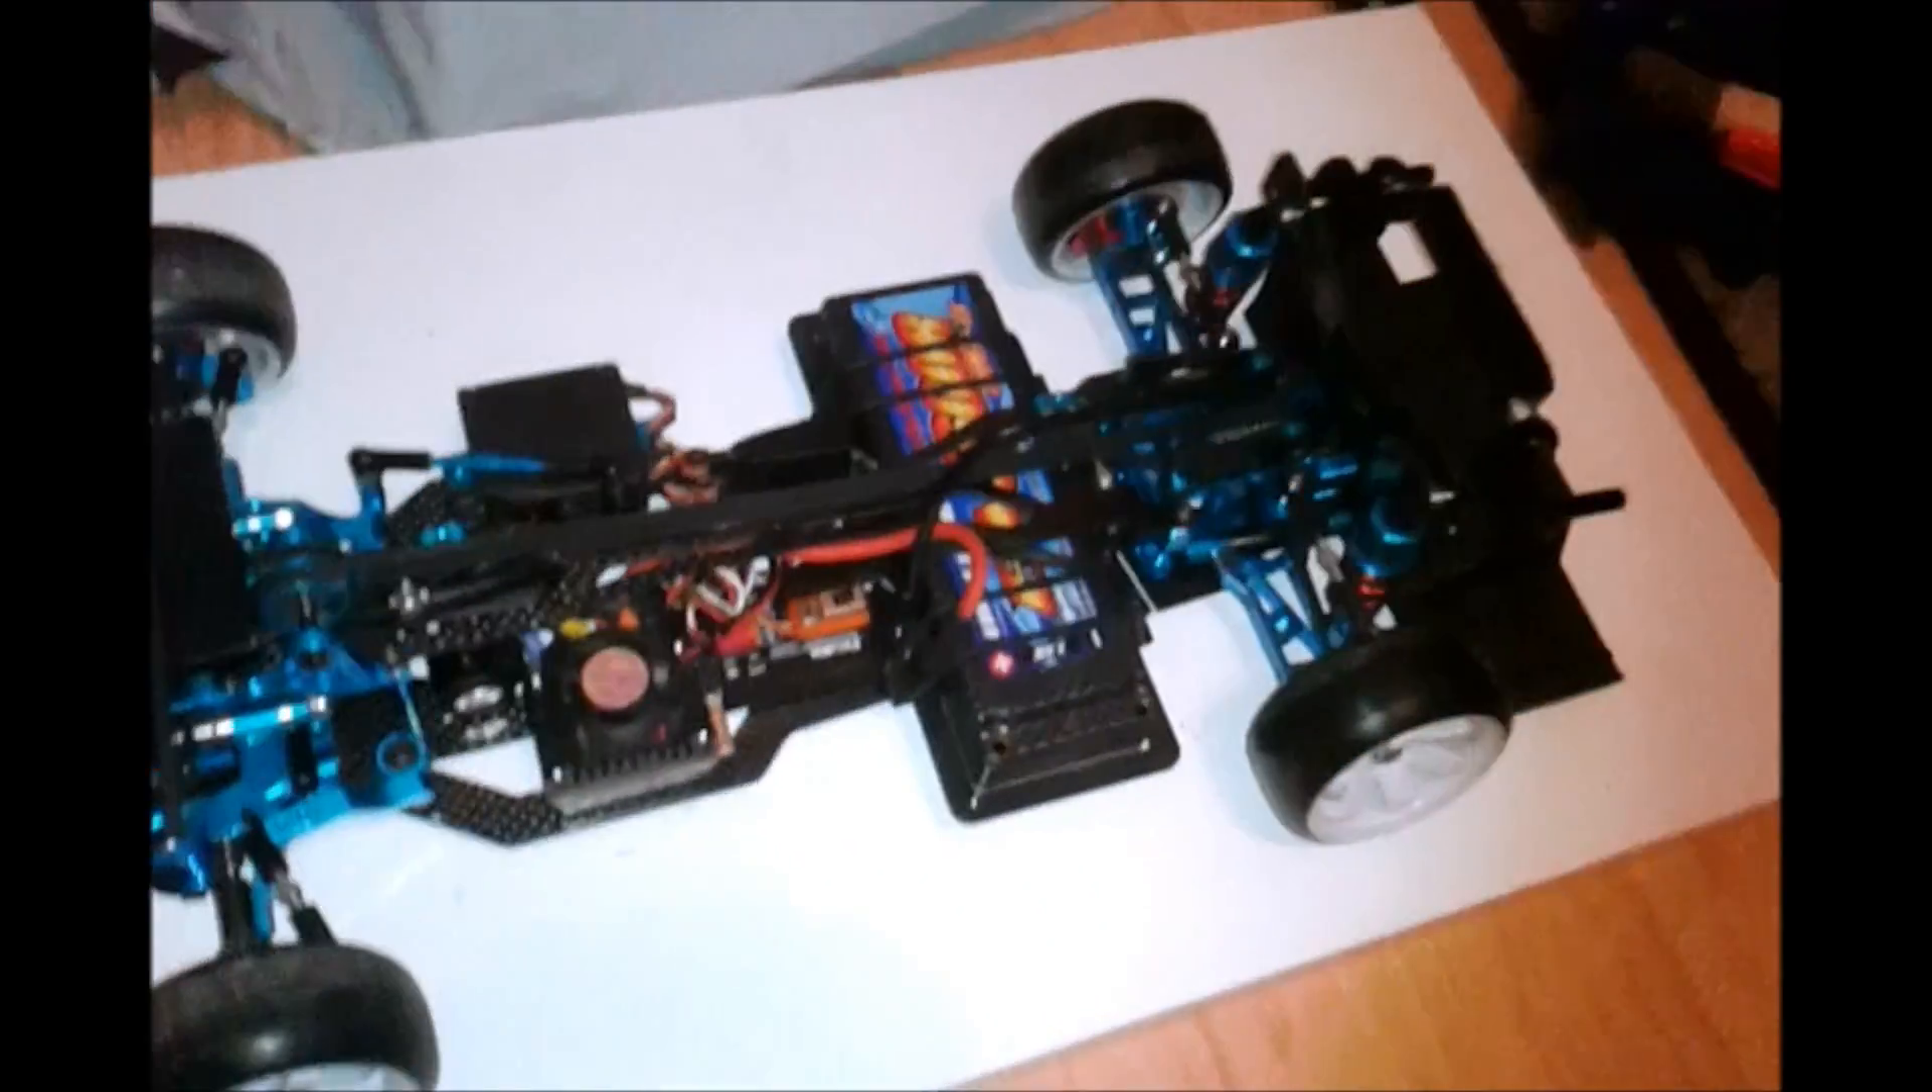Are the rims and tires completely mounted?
Yes.